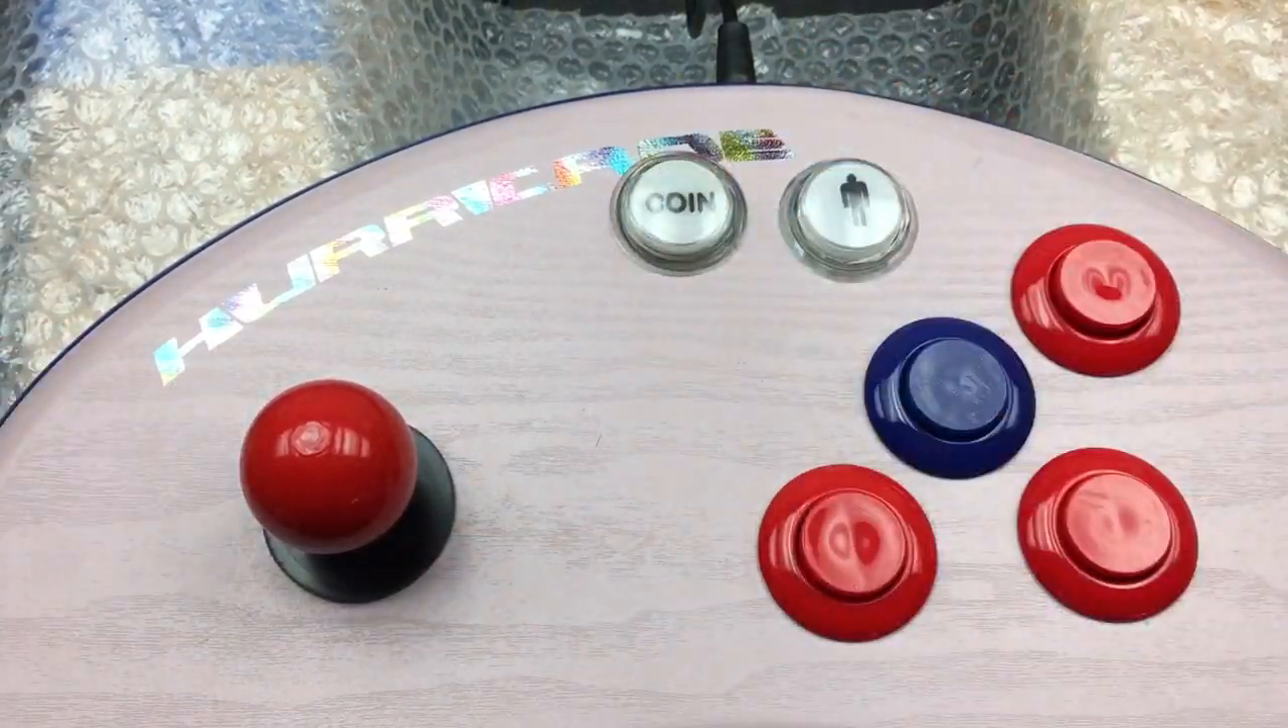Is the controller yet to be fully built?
No.